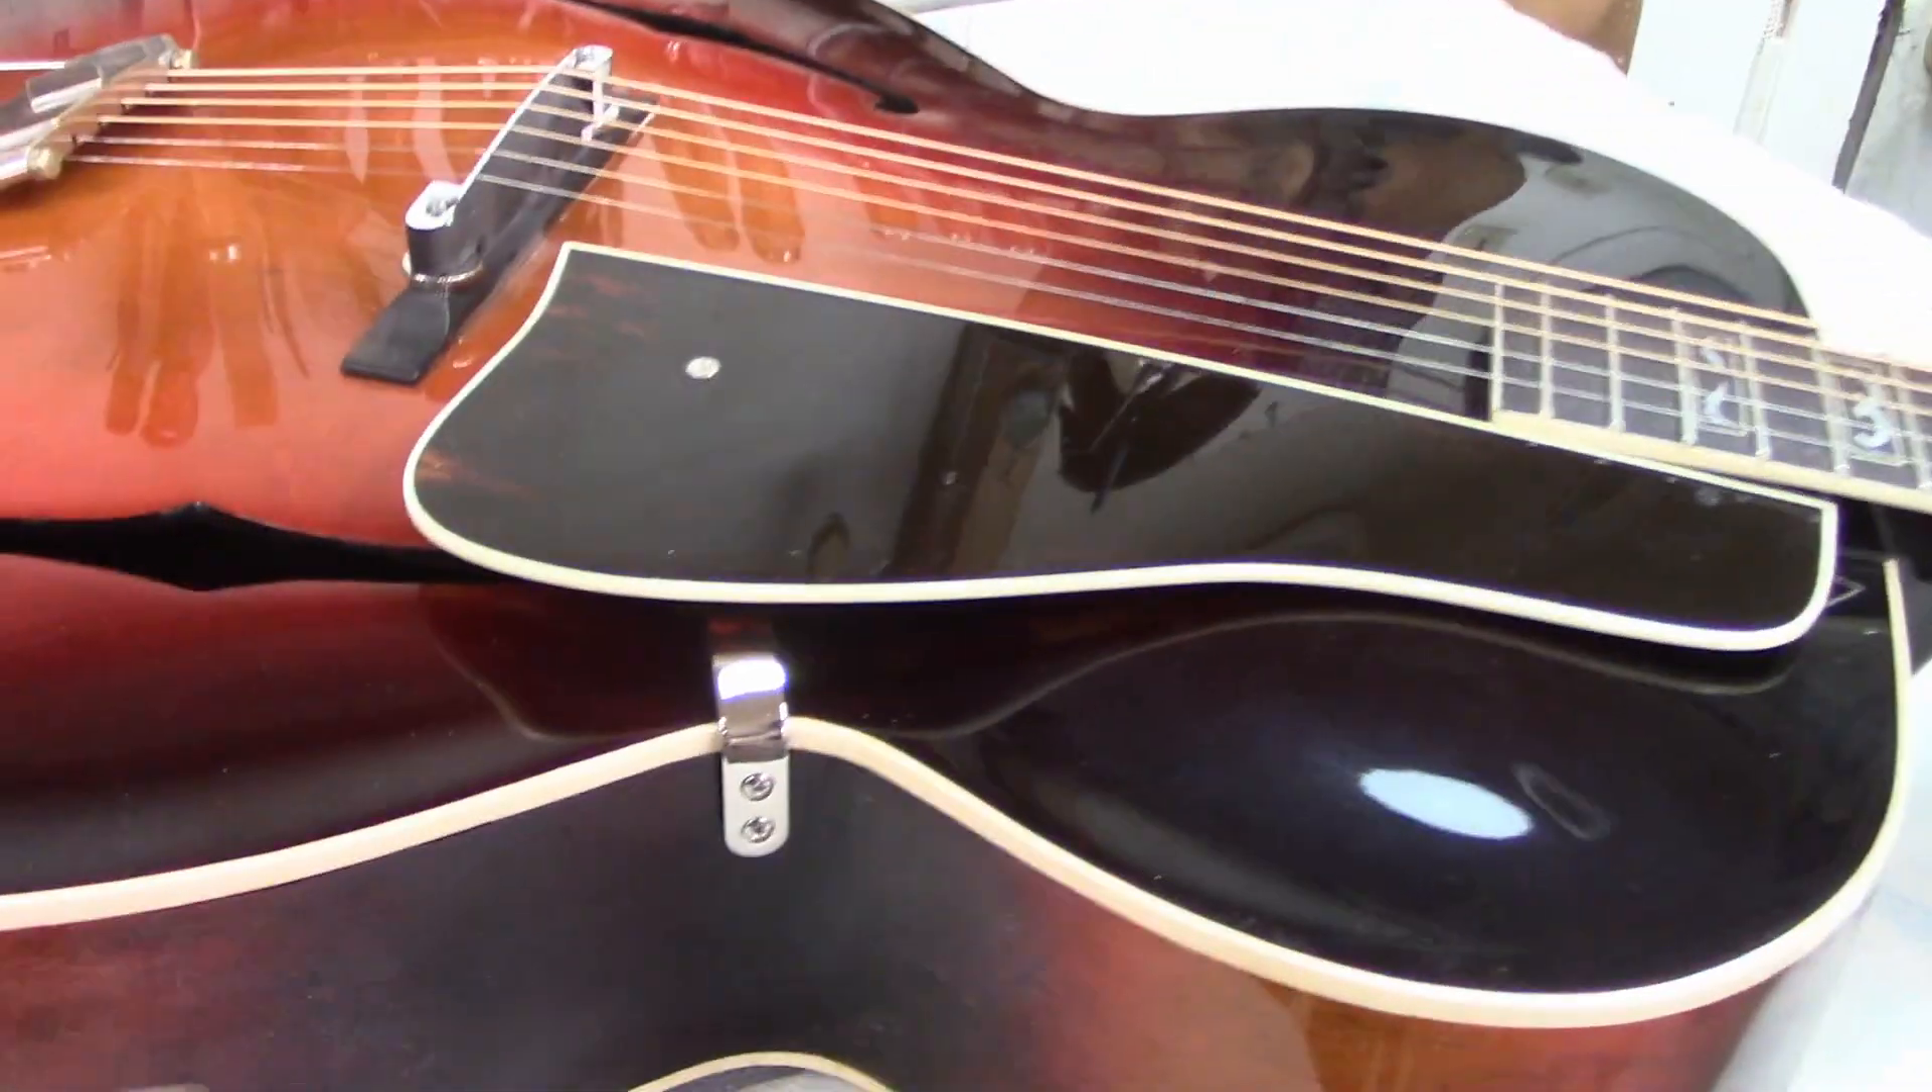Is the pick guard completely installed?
Yes.